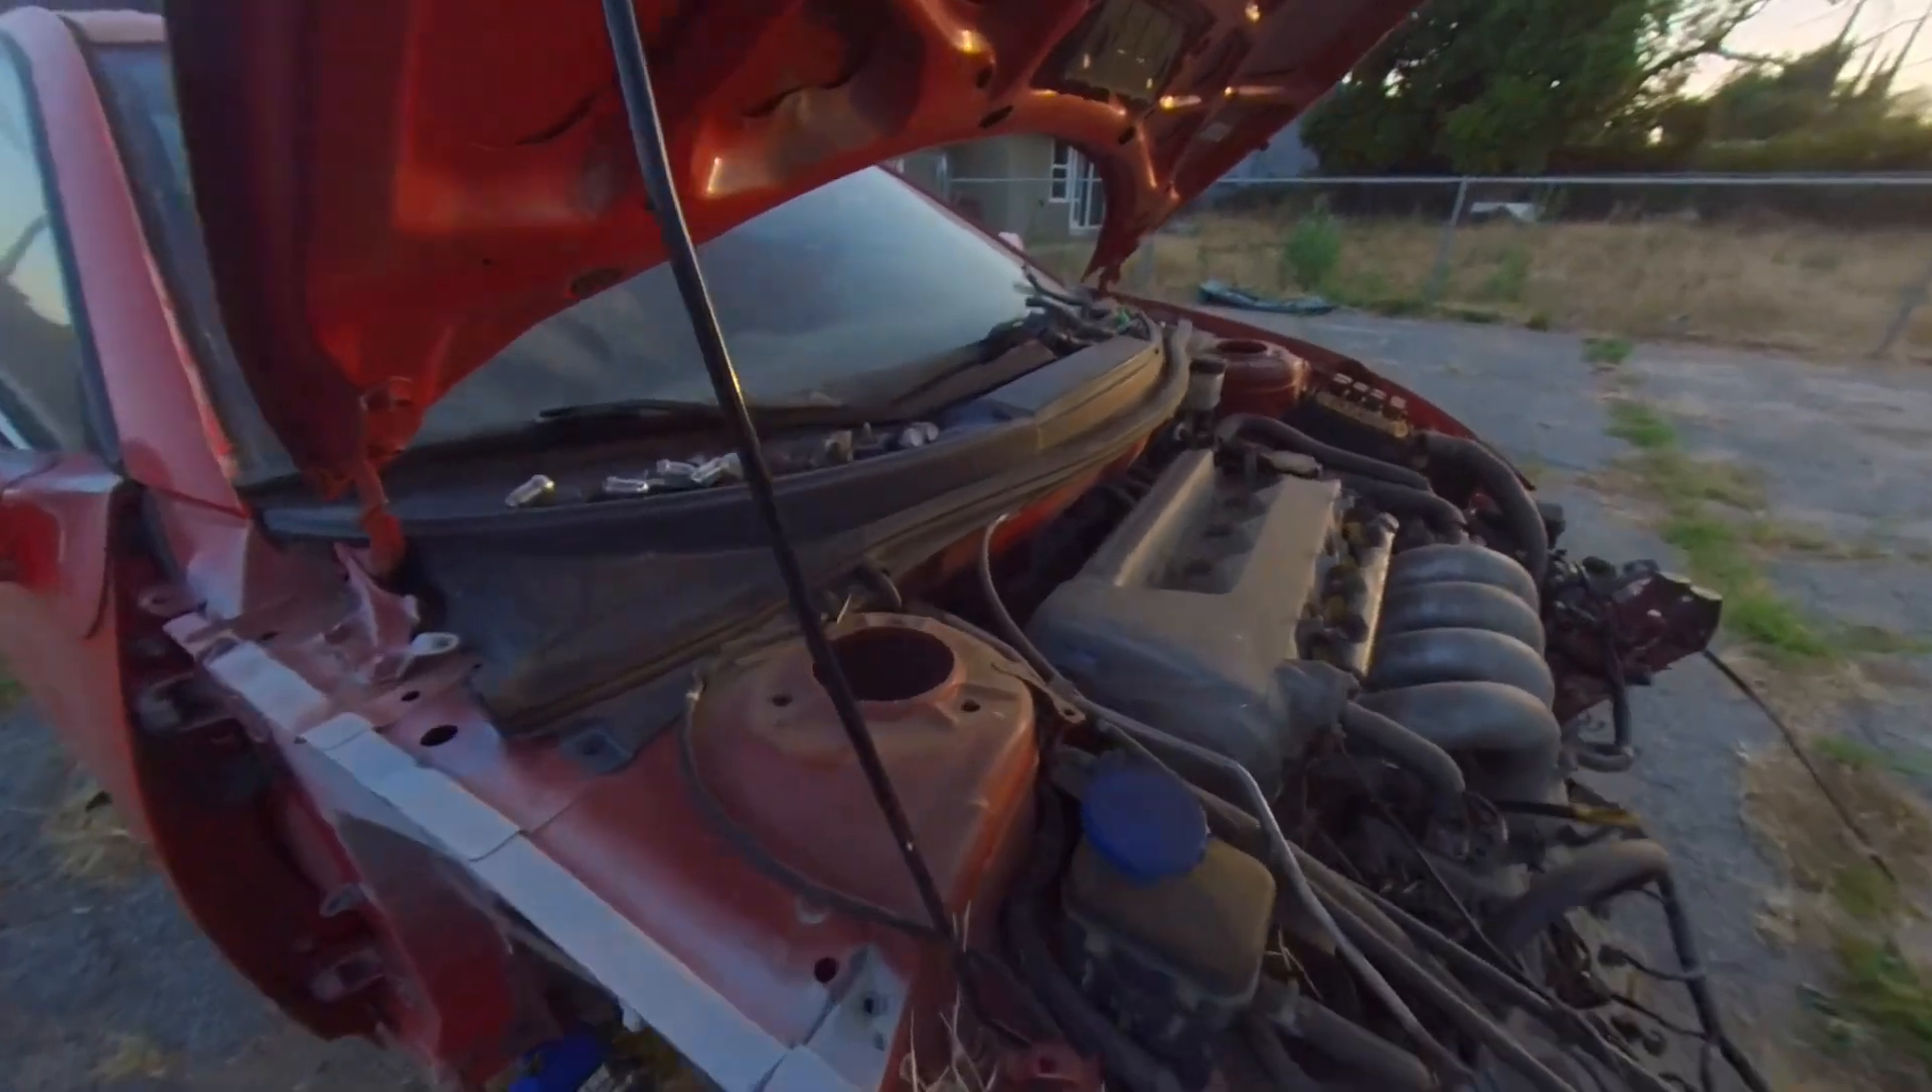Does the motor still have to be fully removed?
Yes.